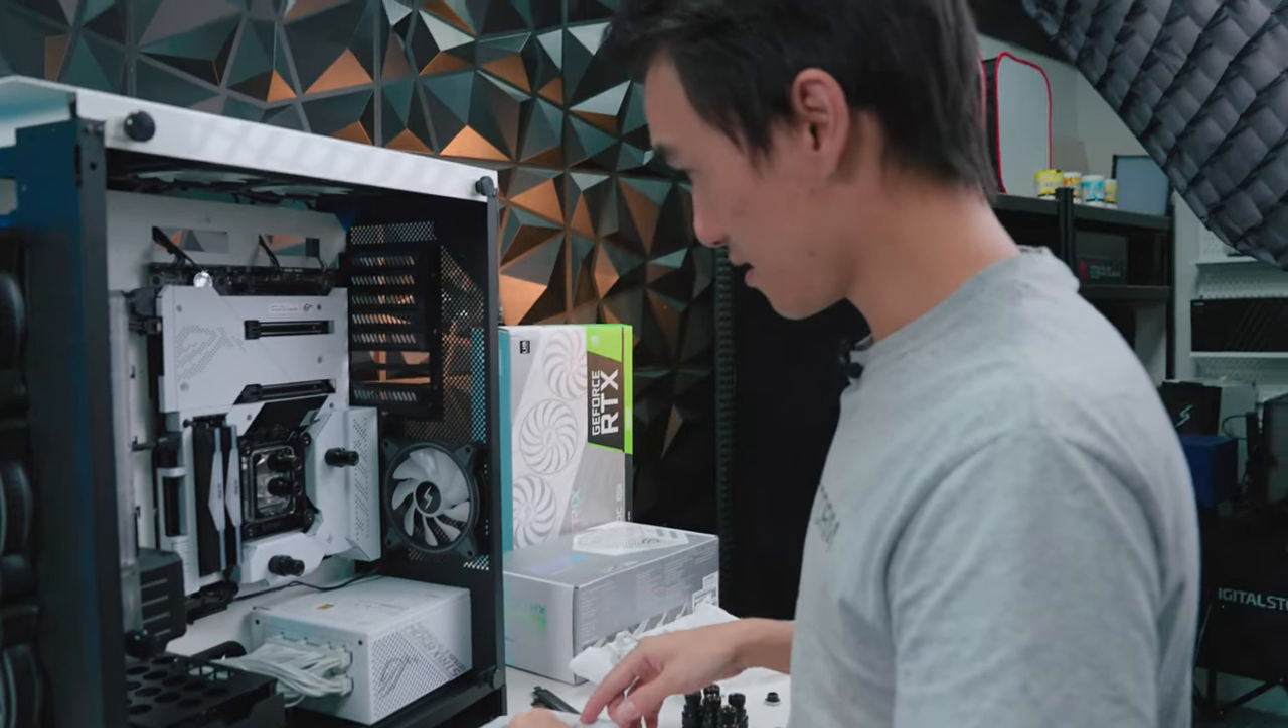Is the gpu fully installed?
No.